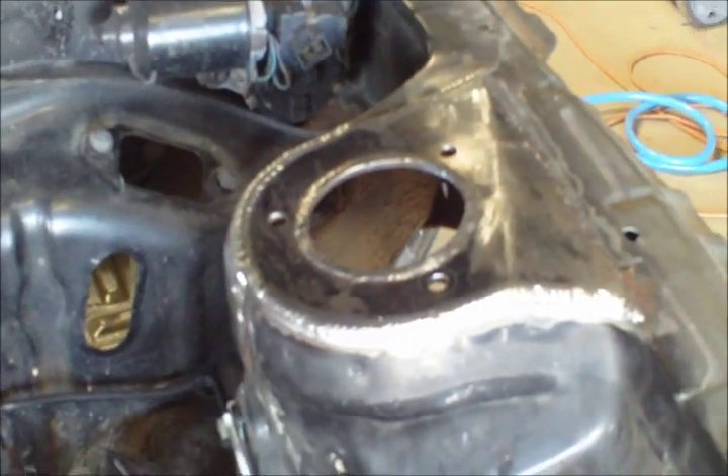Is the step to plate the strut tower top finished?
Yes.